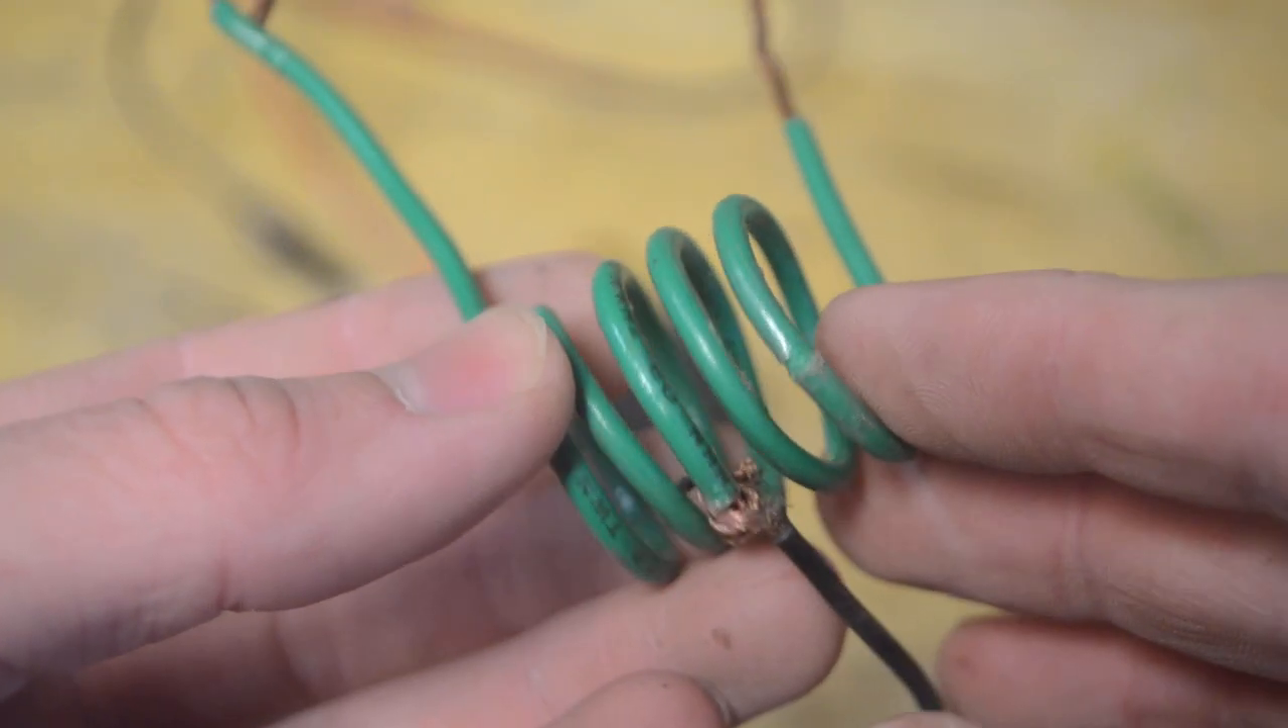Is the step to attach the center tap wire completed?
Yes.